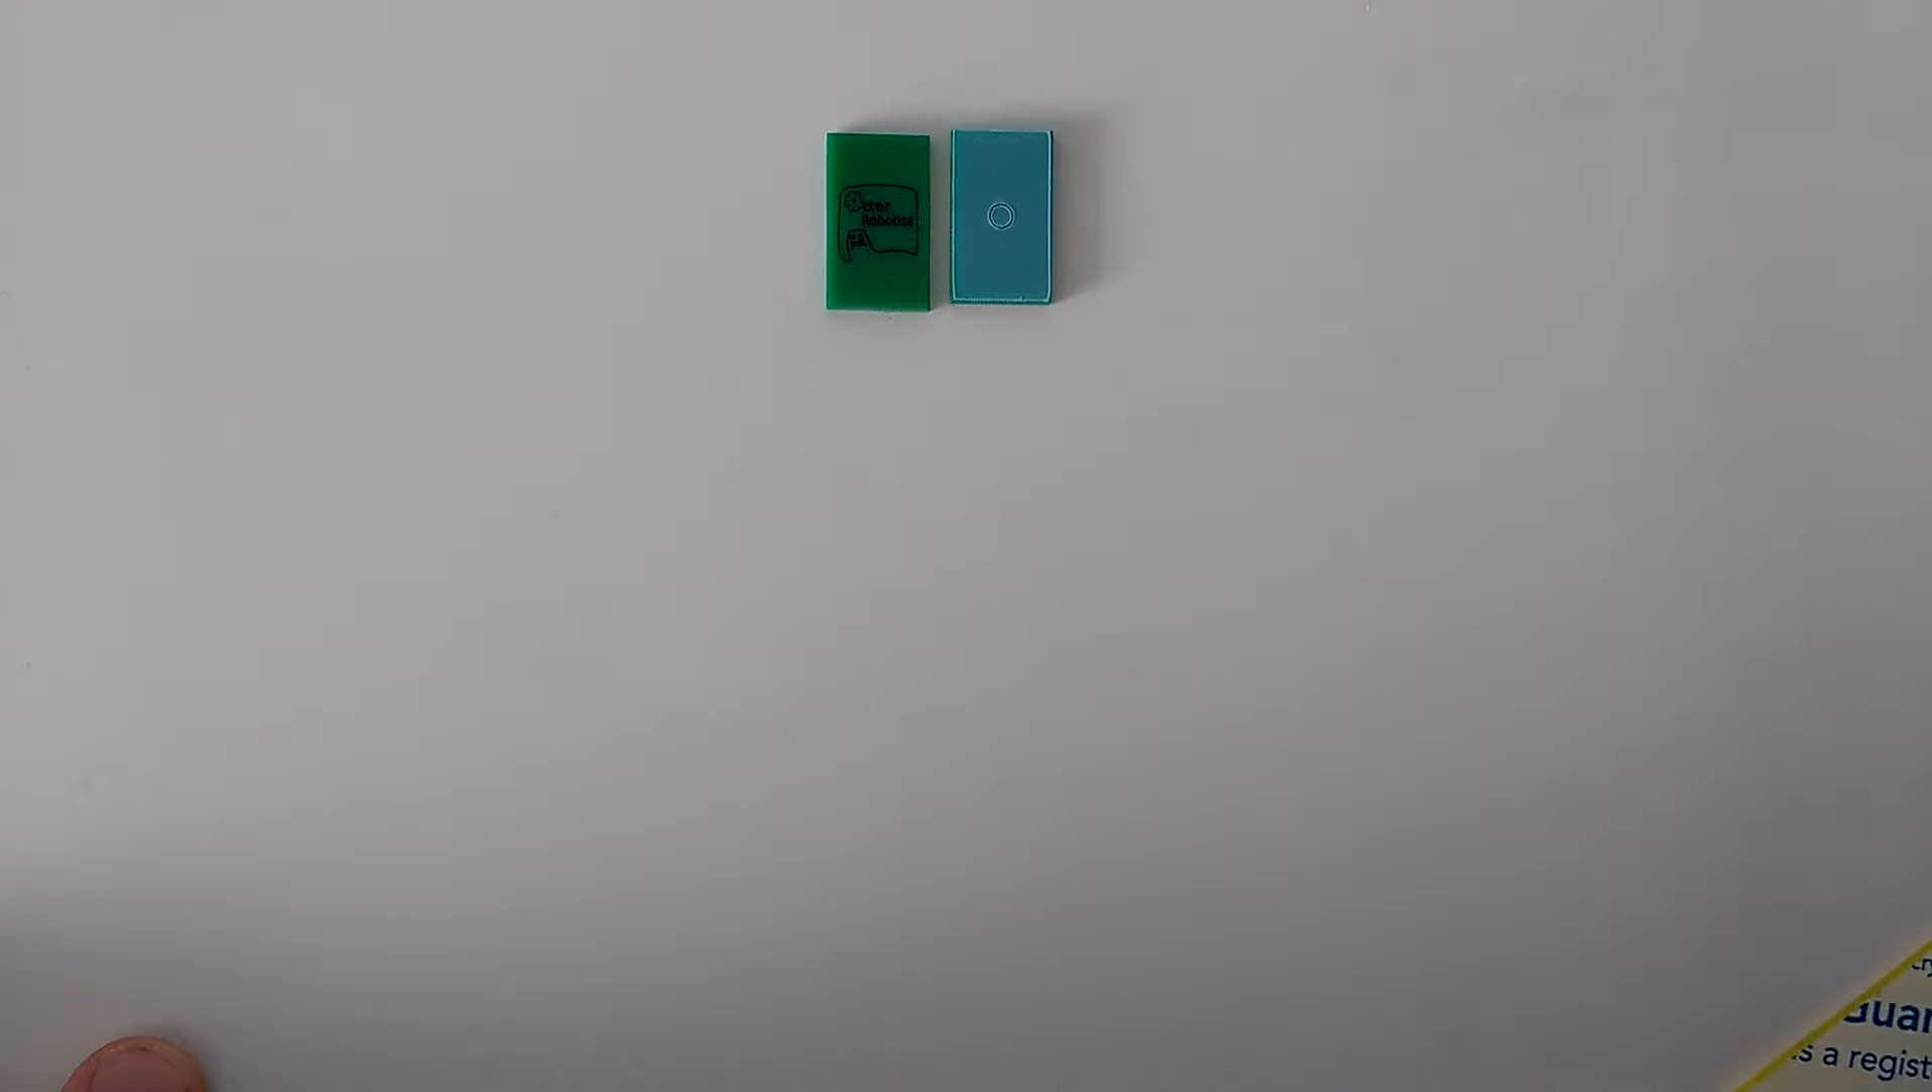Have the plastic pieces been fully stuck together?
No.